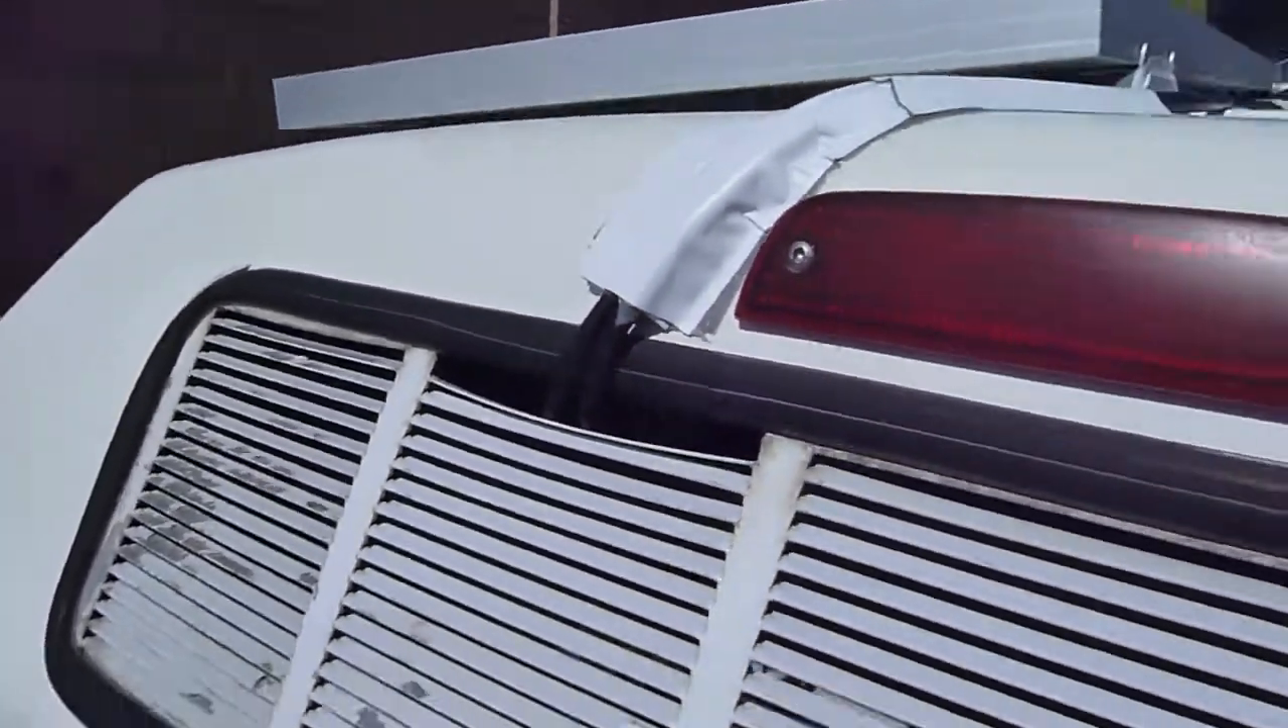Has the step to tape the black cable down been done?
Yes.